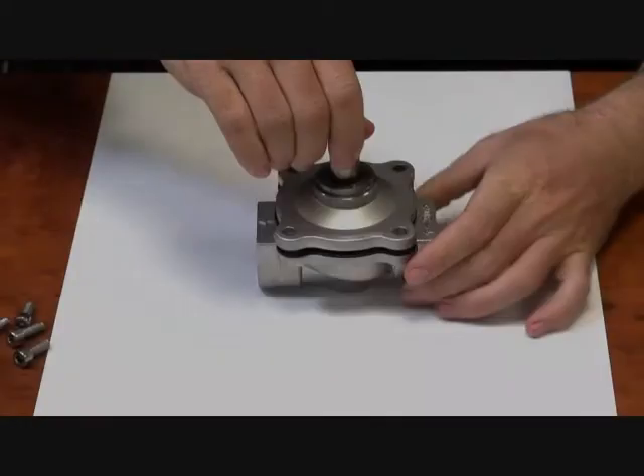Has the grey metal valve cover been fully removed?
No.